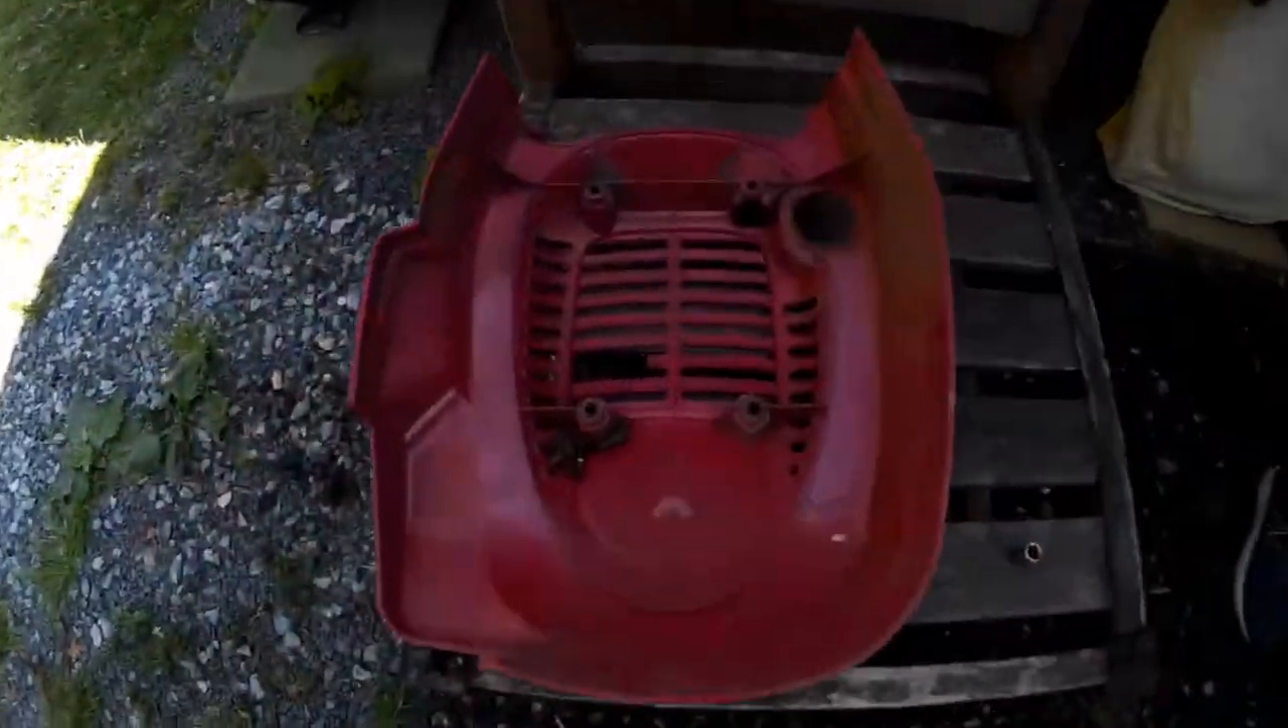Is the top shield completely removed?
Yes.